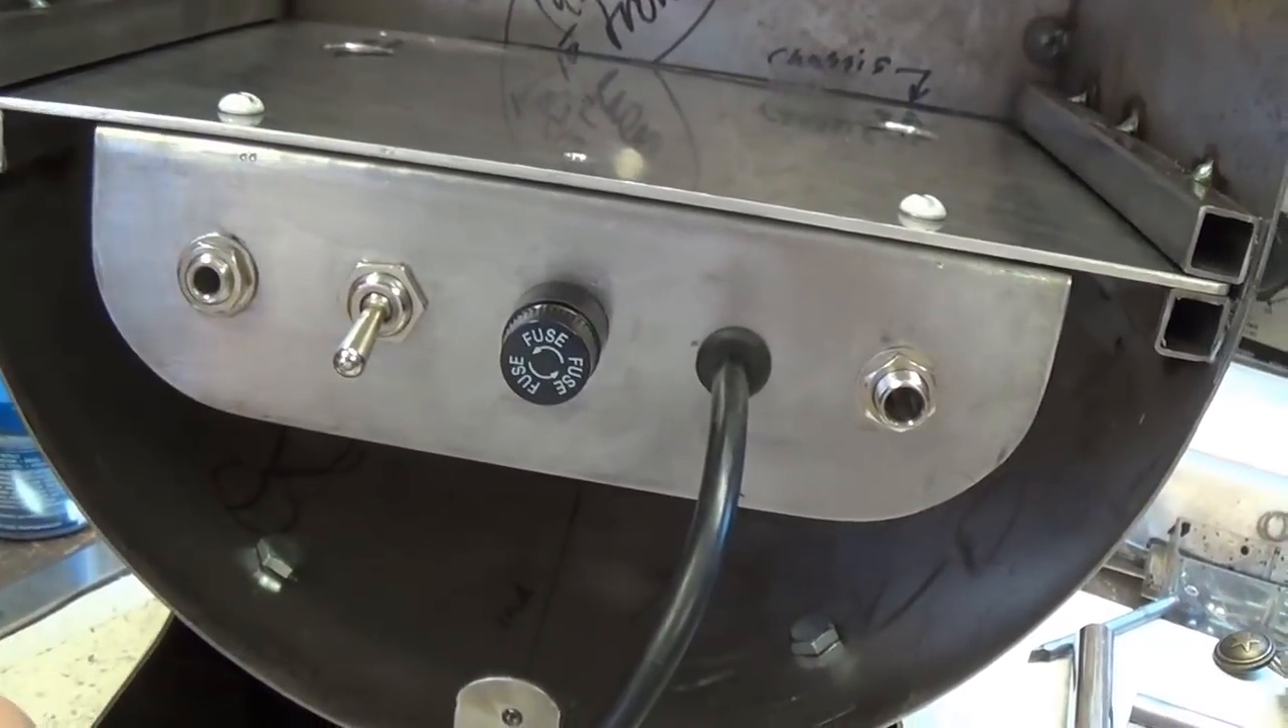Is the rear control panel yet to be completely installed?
No.